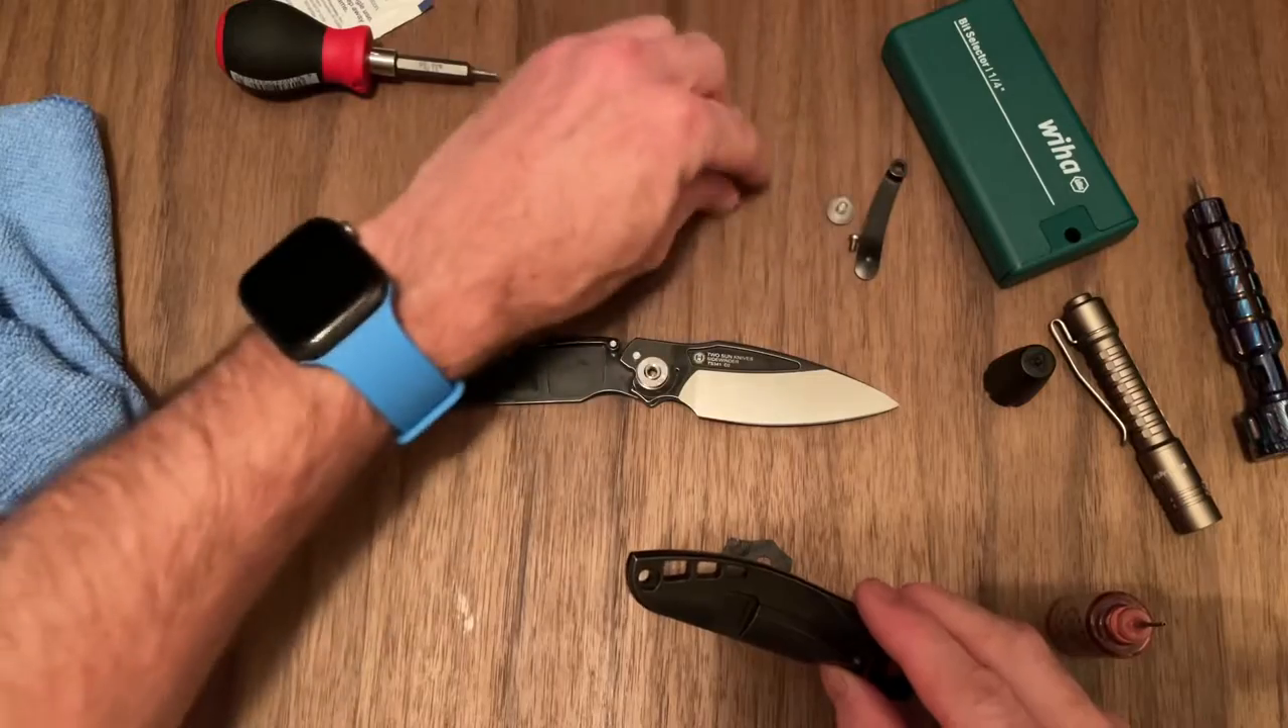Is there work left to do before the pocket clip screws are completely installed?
Yes.